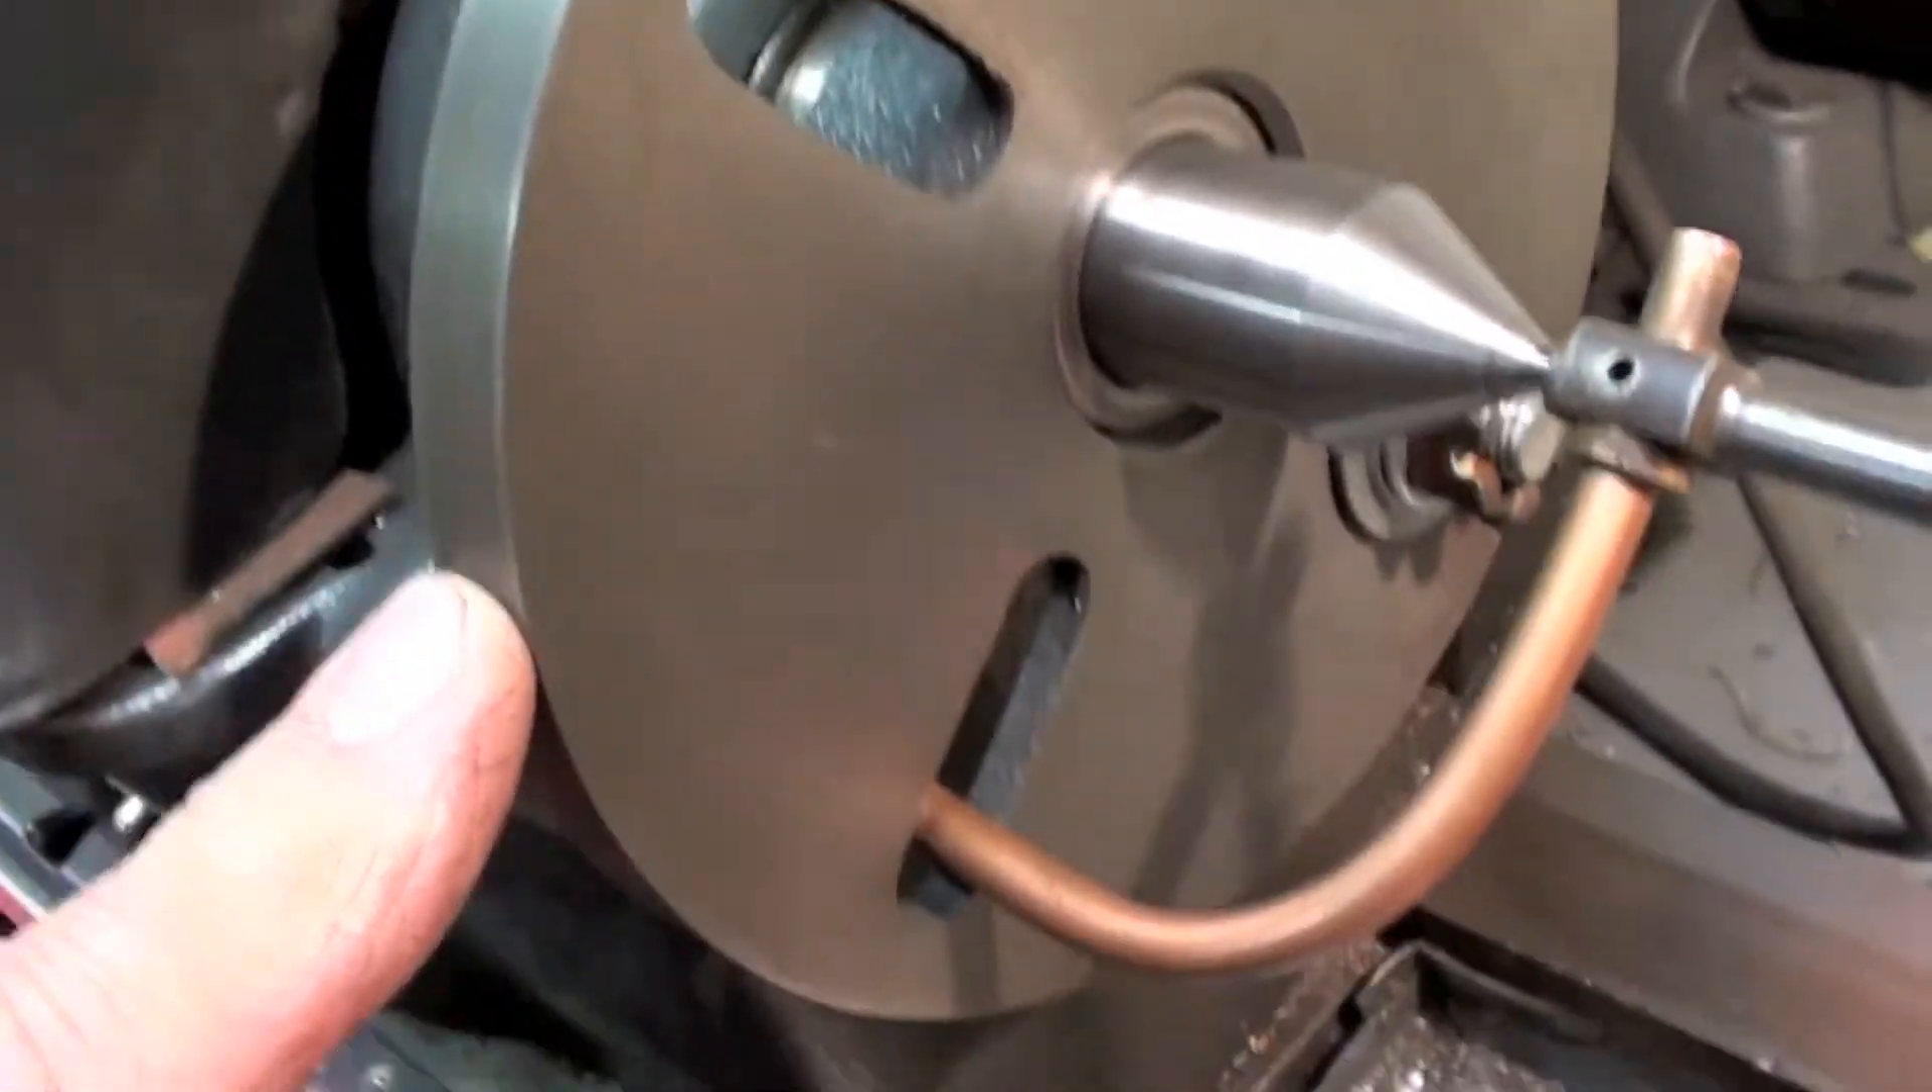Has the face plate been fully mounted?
Yes.